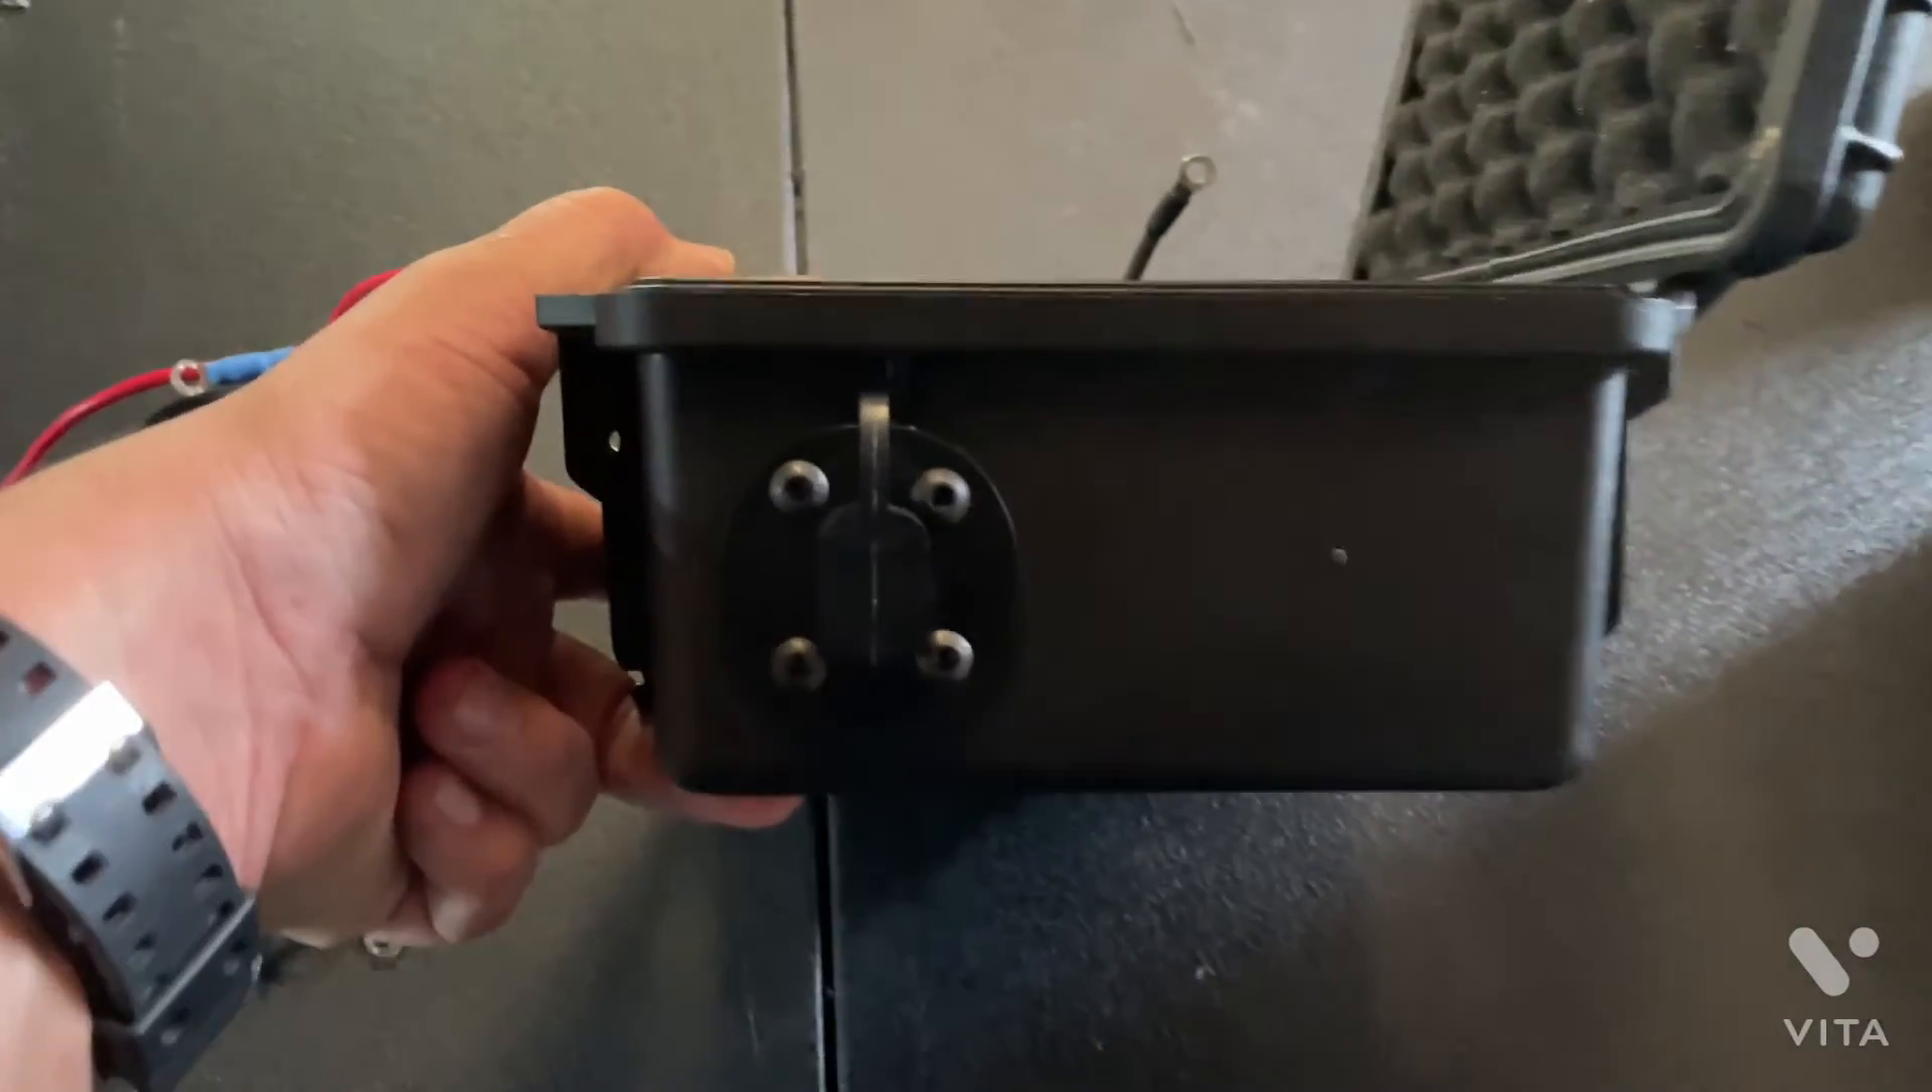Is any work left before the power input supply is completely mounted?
No.